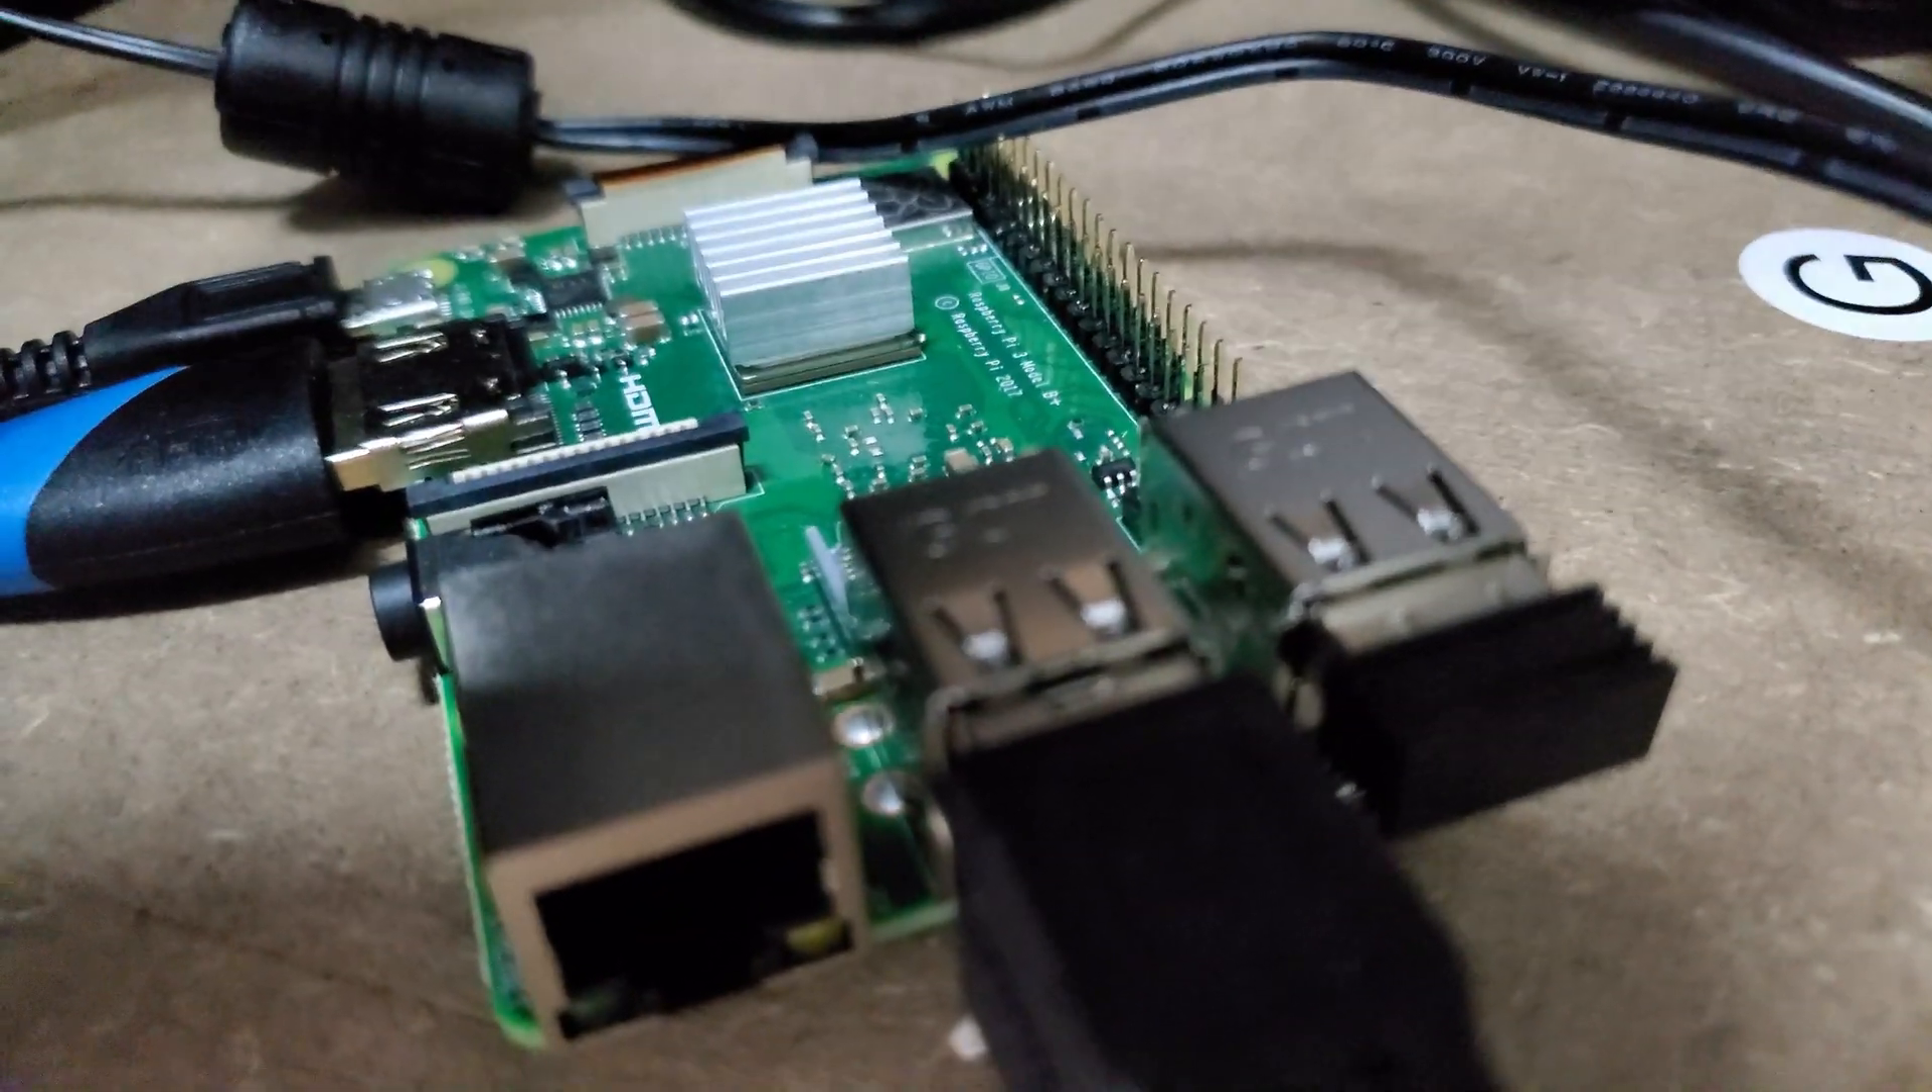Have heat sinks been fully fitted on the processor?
Yes.